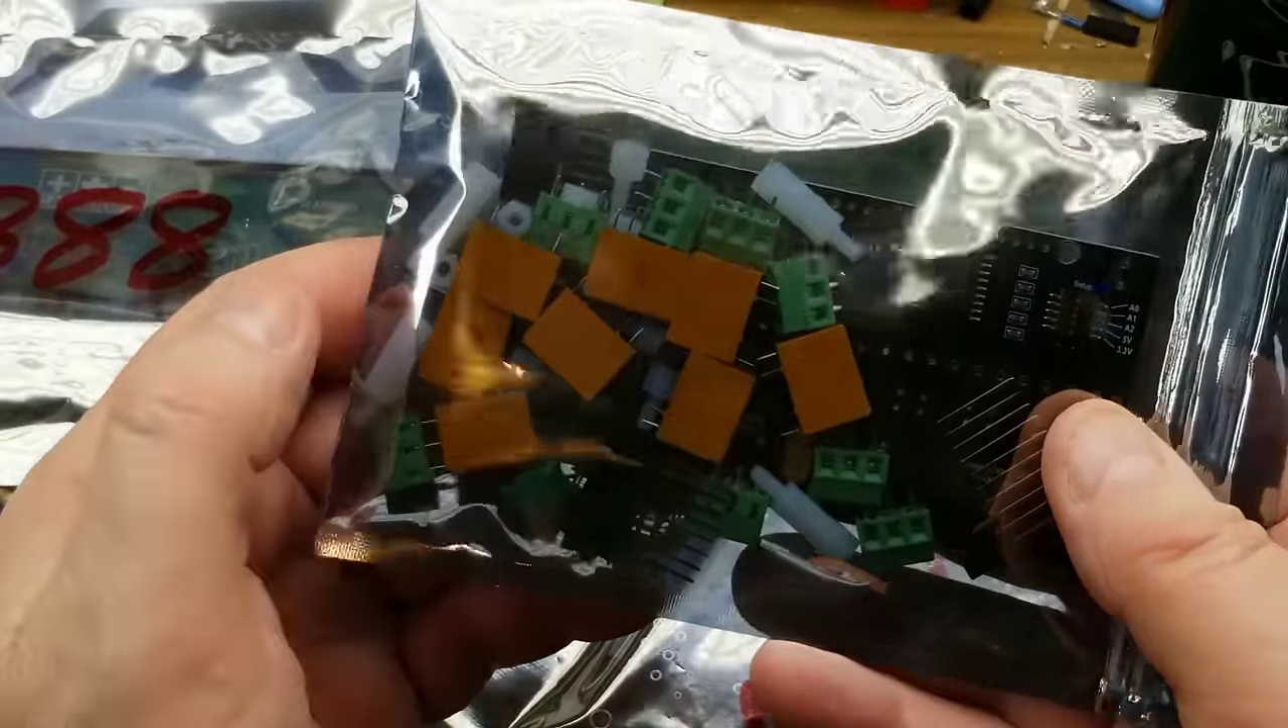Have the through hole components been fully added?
No.